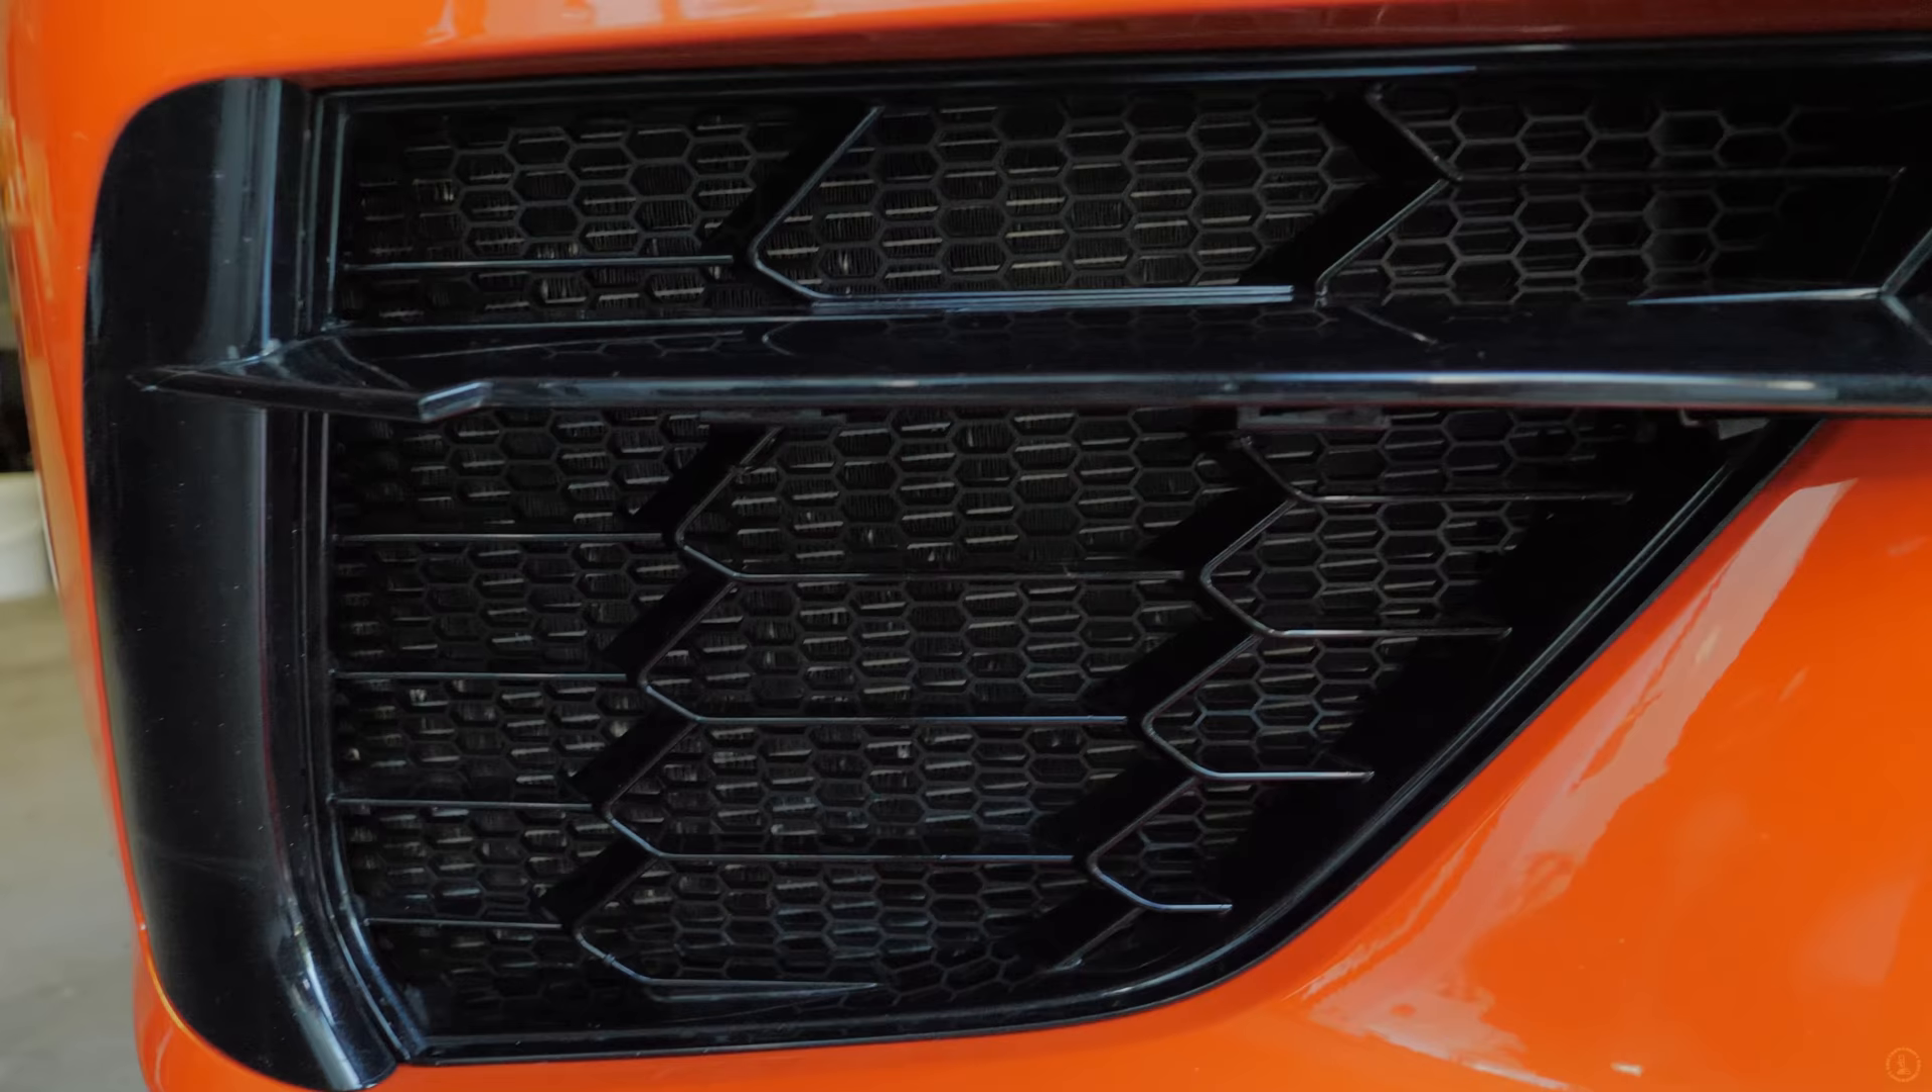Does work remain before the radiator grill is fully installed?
No.